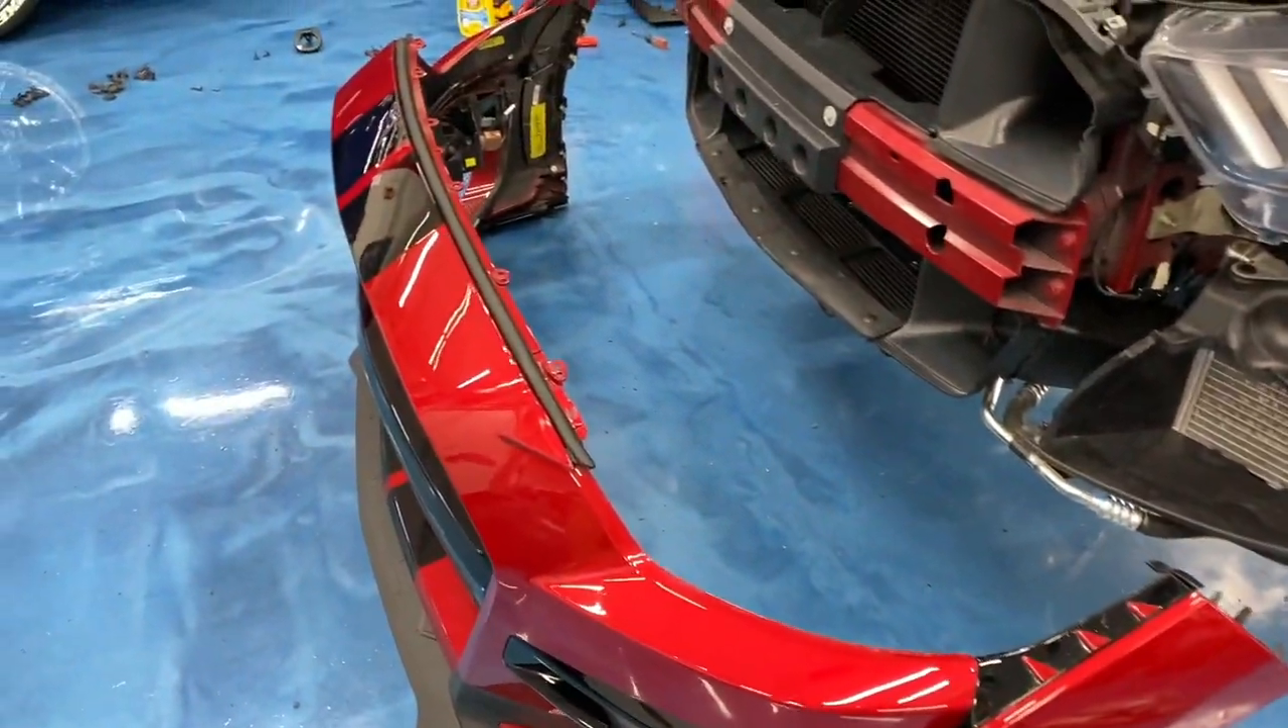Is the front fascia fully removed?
Yes.